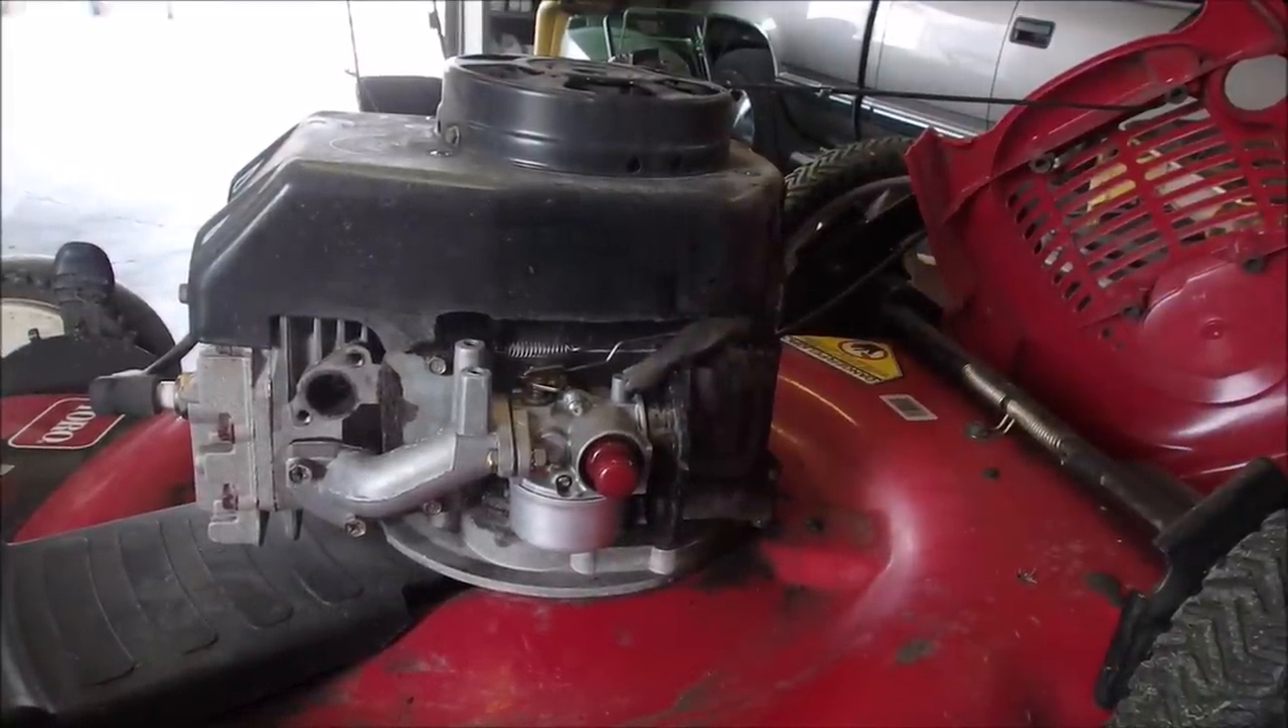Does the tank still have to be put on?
Yes.